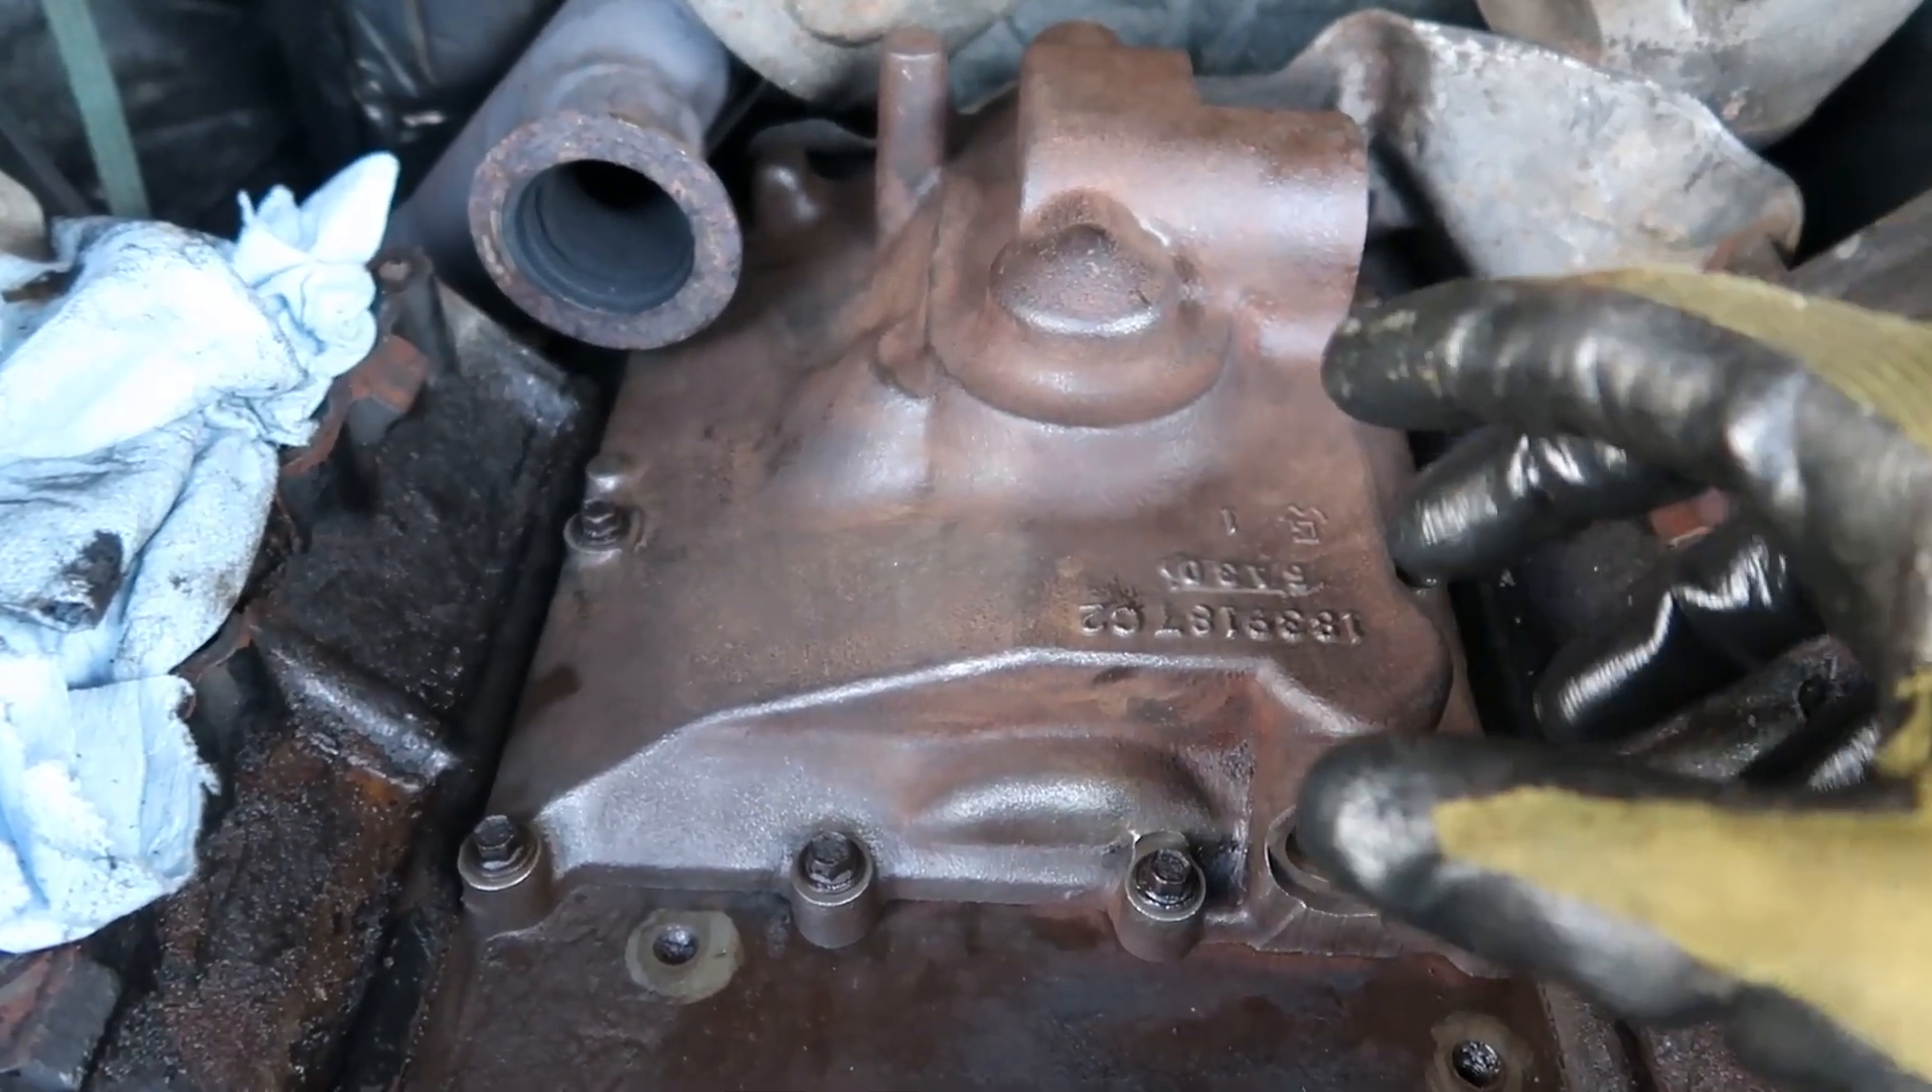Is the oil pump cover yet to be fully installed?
No.